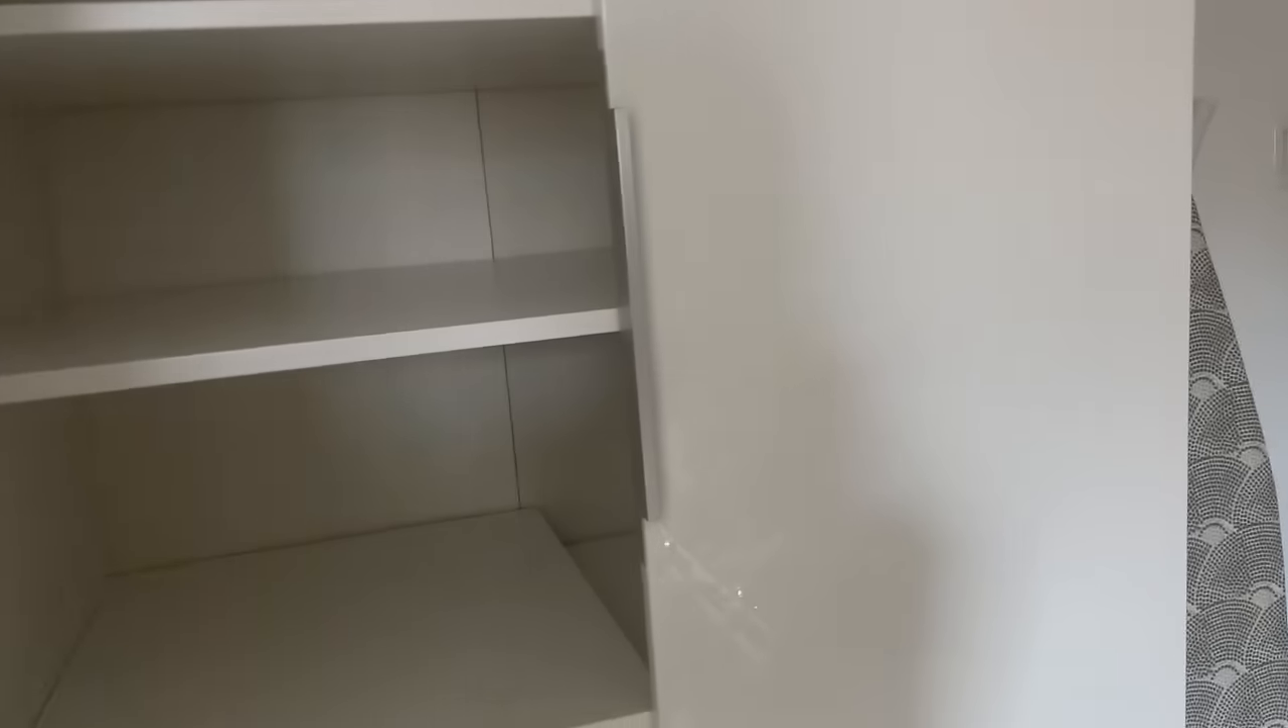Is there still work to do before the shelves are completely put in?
No.